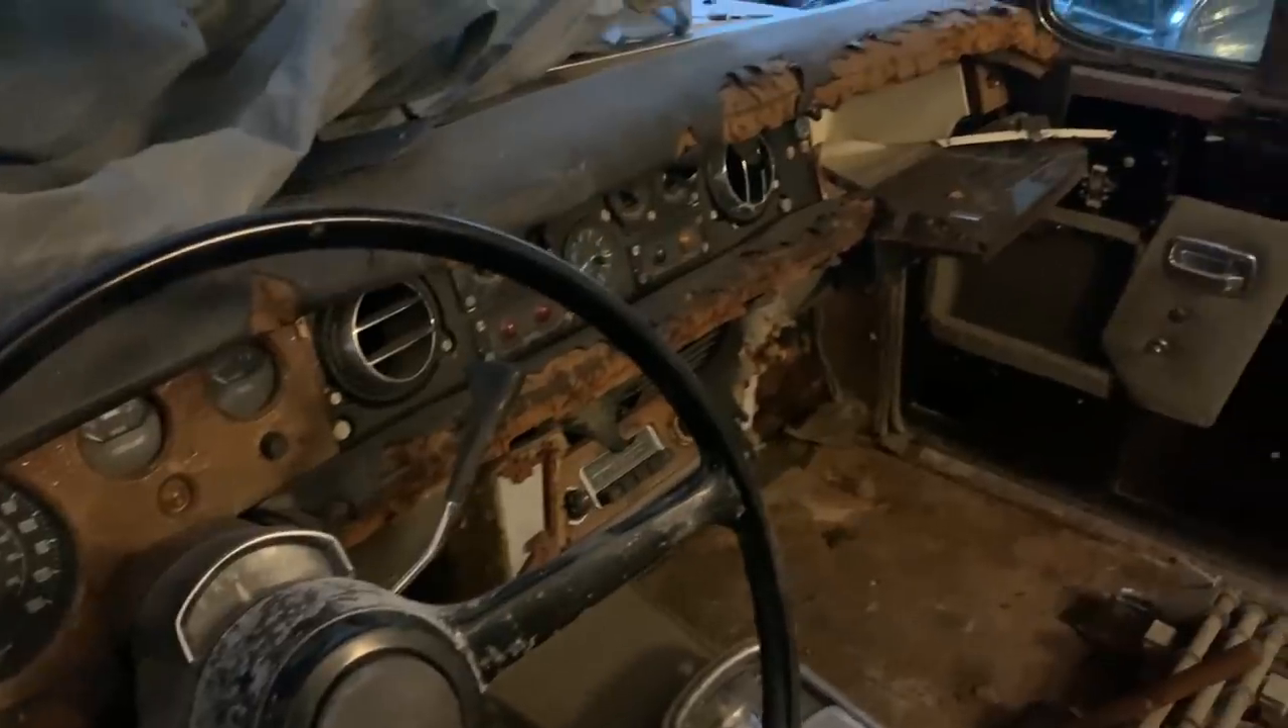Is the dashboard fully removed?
No.